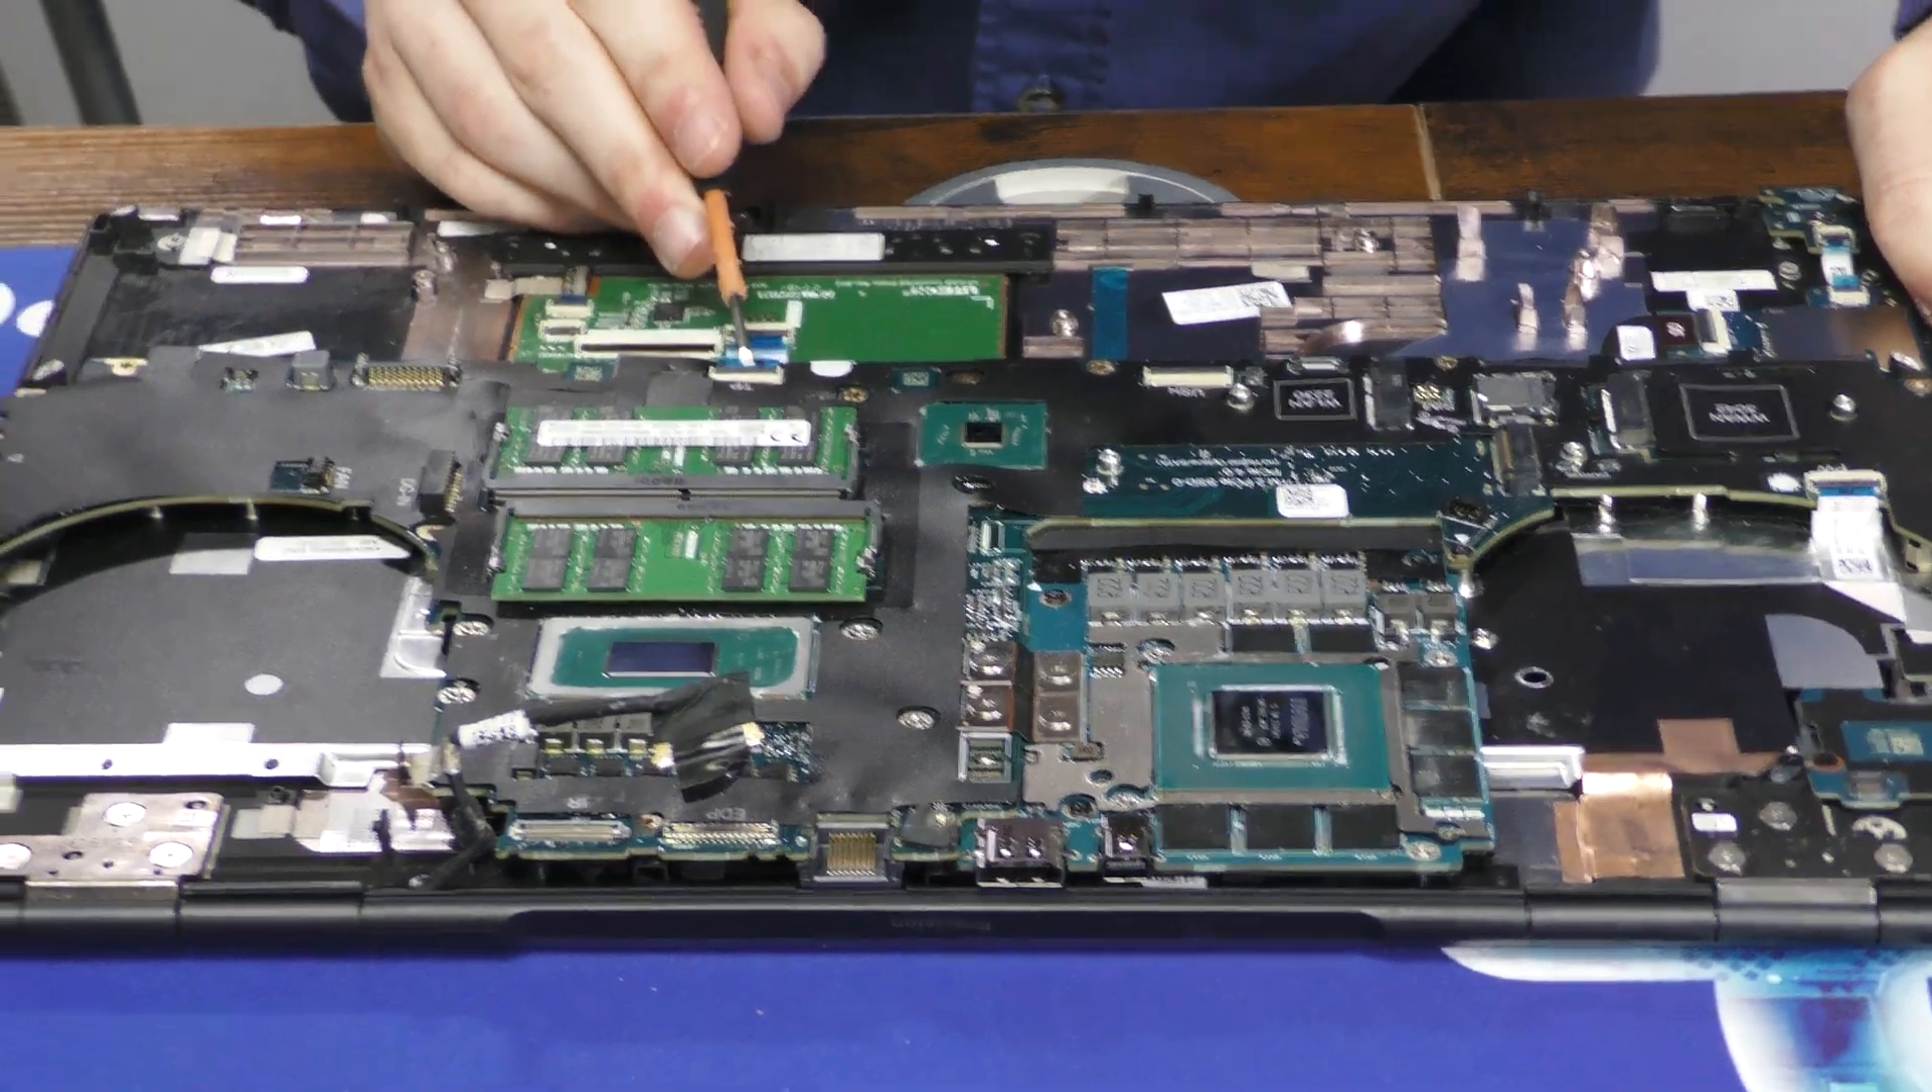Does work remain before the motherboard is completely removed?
Yes.